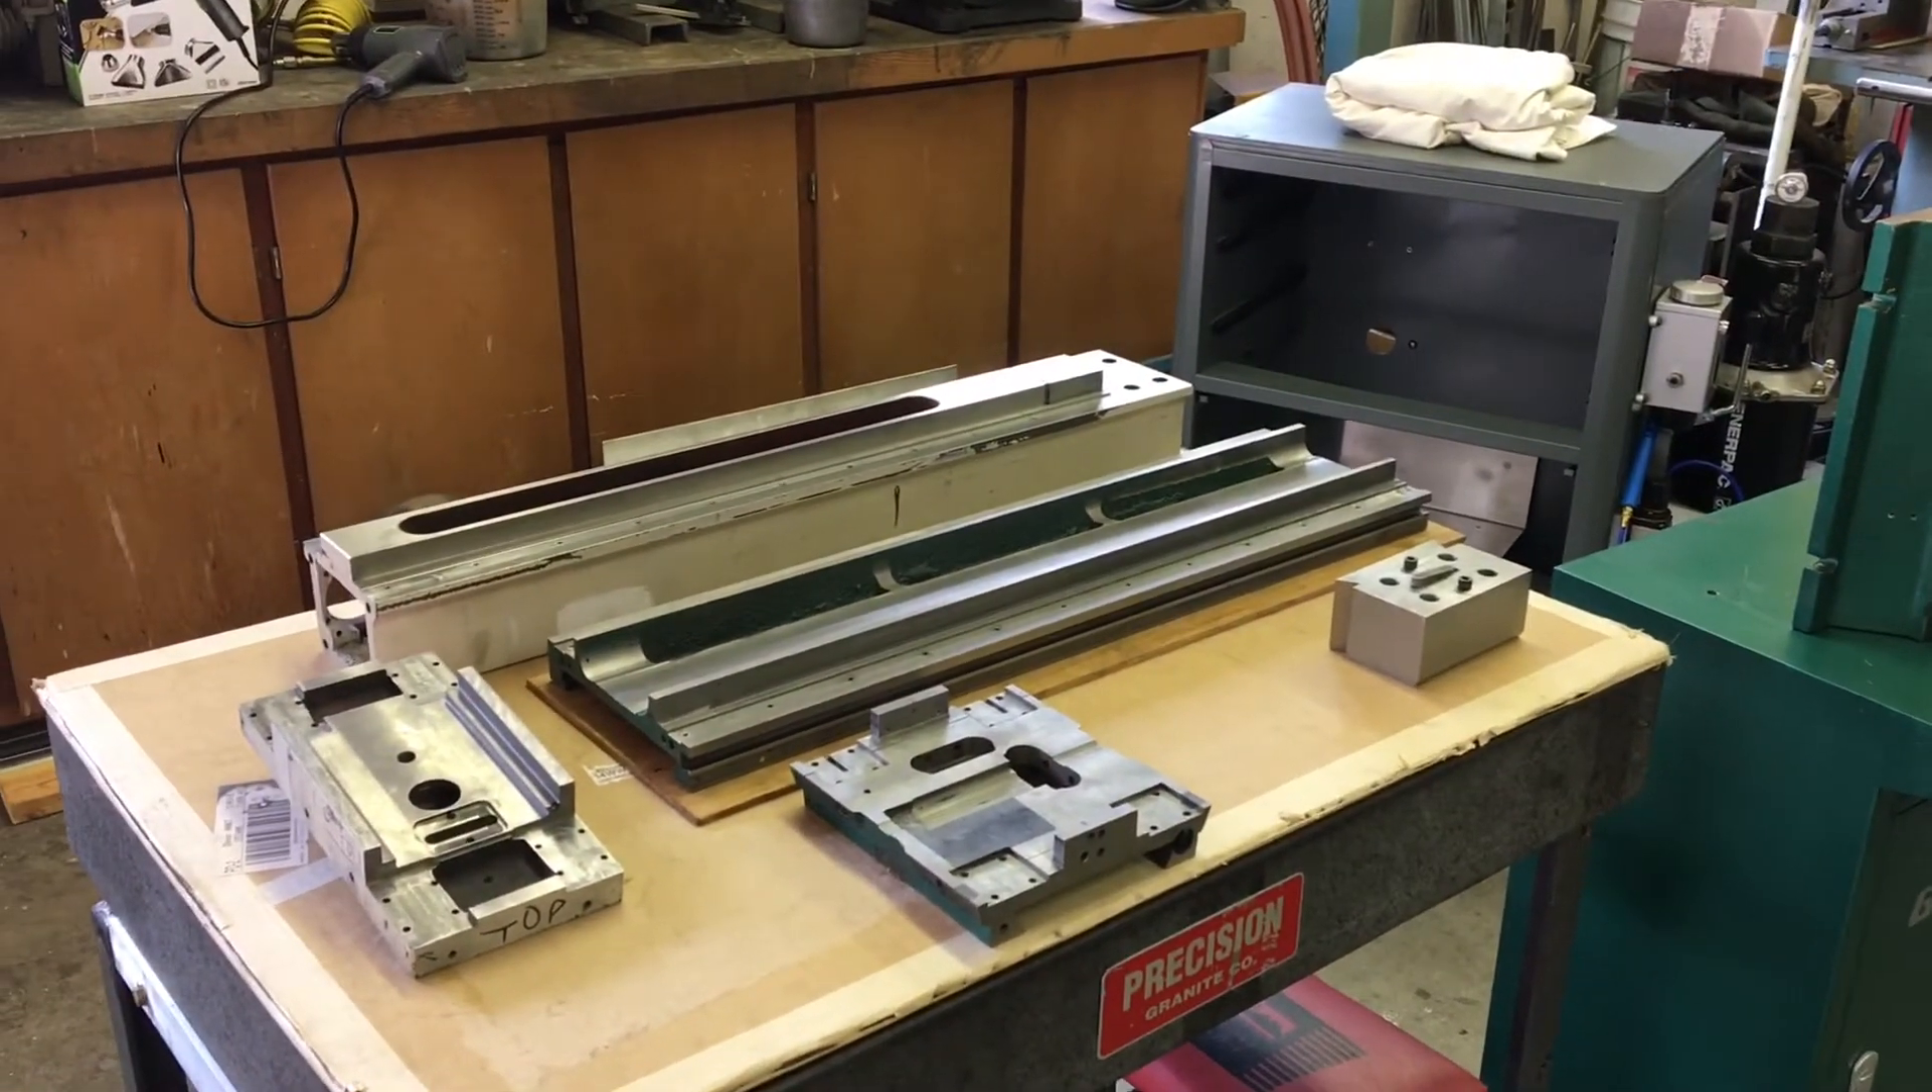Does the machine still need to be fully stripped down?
No.